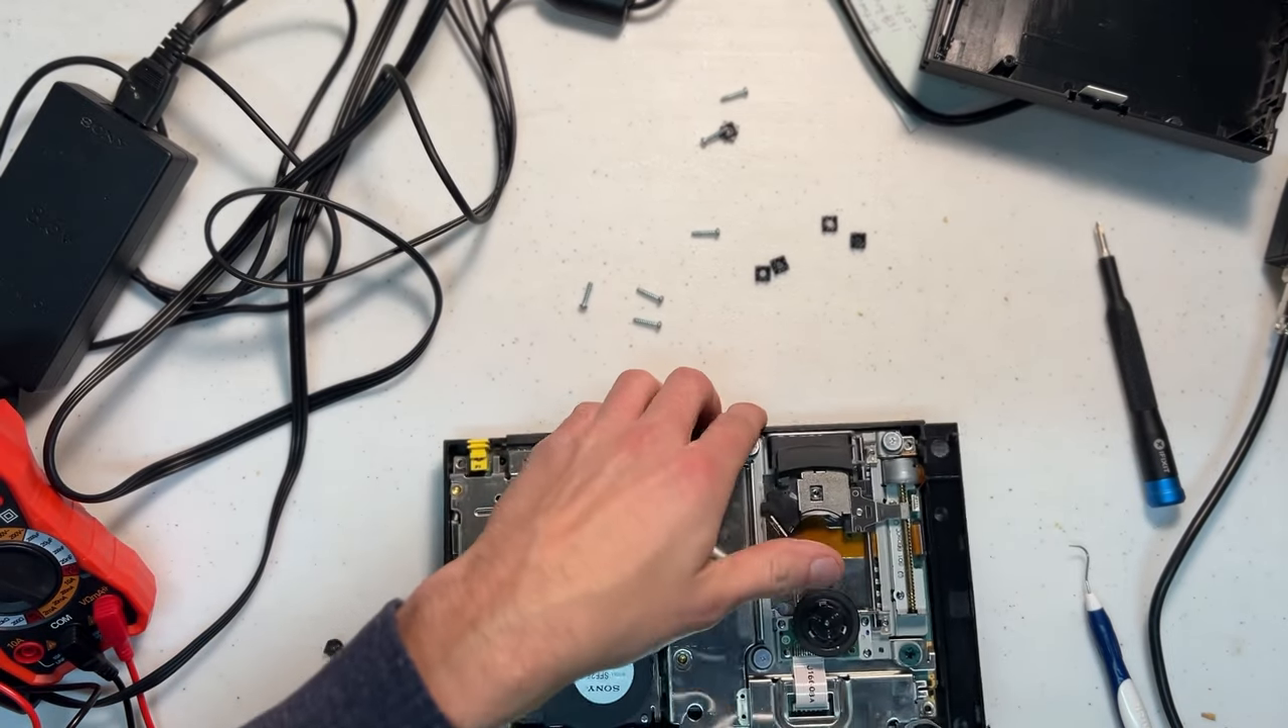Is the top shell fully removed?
Yes.